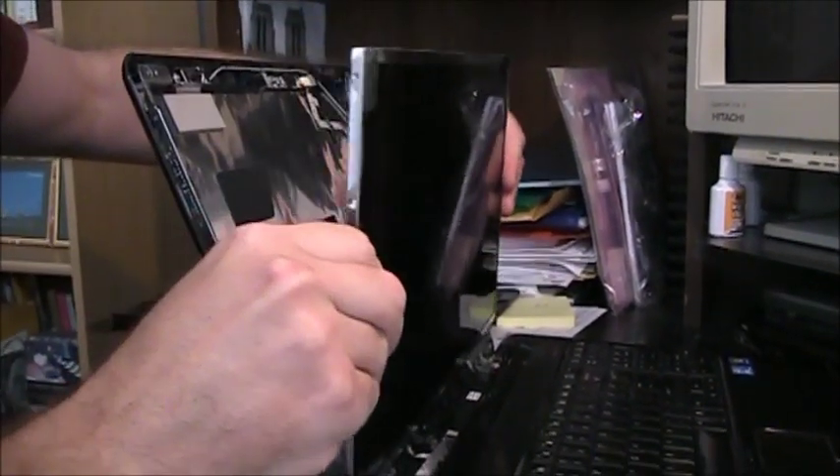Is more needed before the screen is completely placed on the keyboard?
Yes.